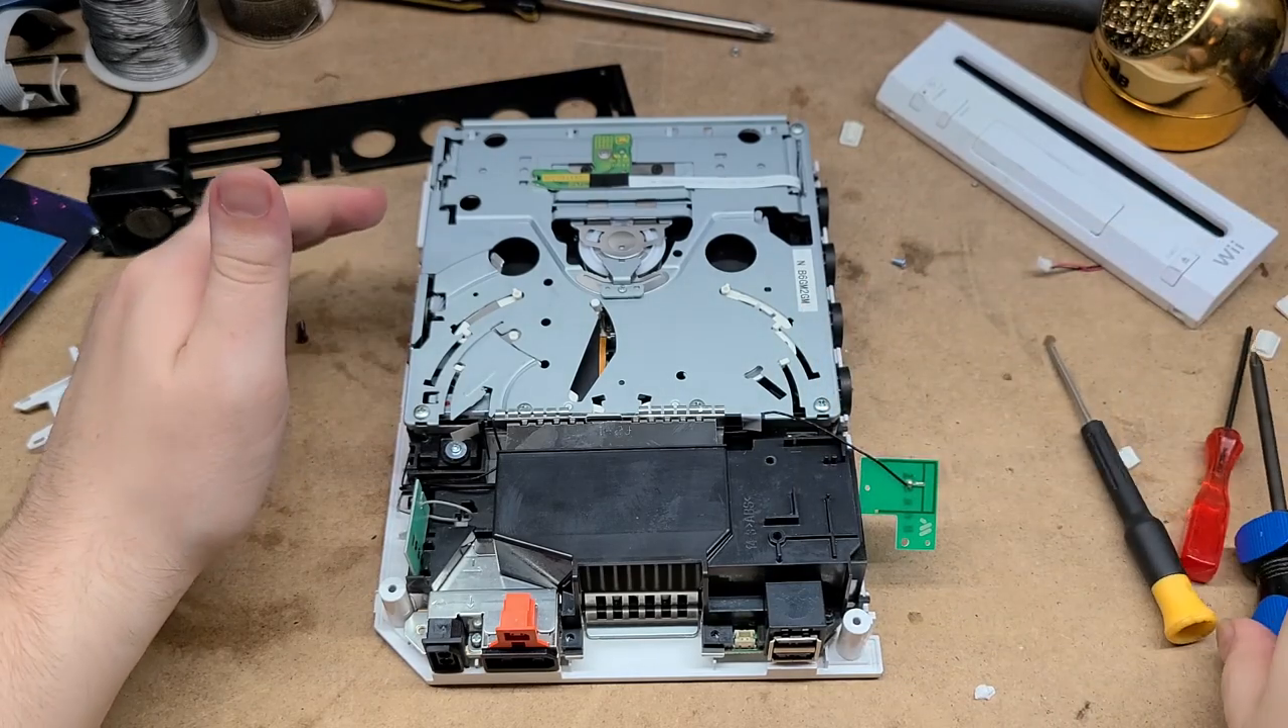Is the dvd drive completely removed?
No.